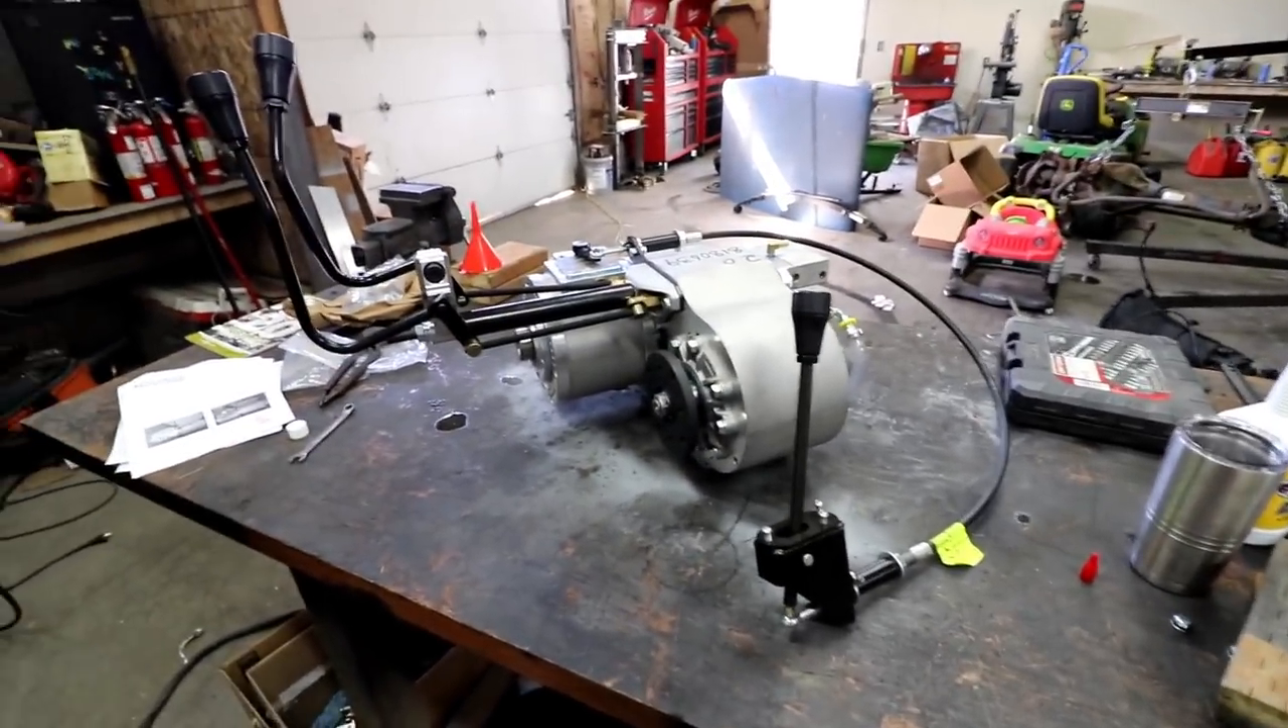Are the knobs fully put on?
Yes.